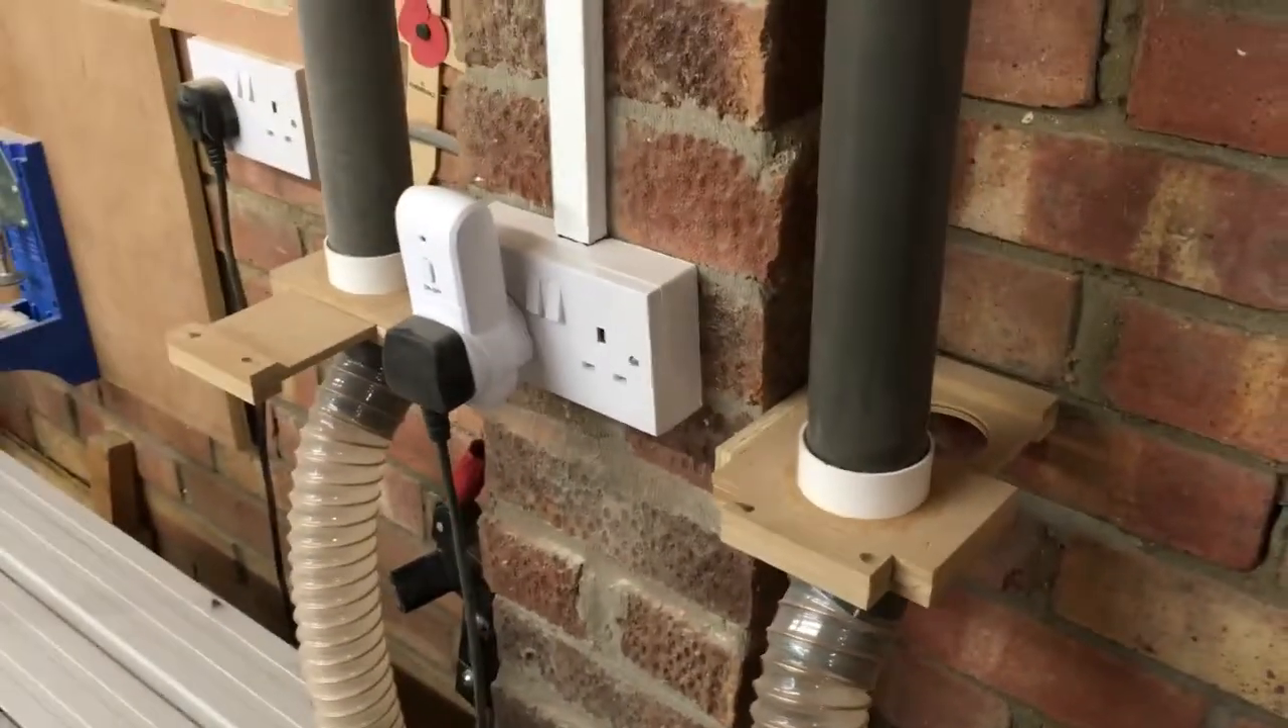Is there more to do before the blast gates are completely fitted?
No.